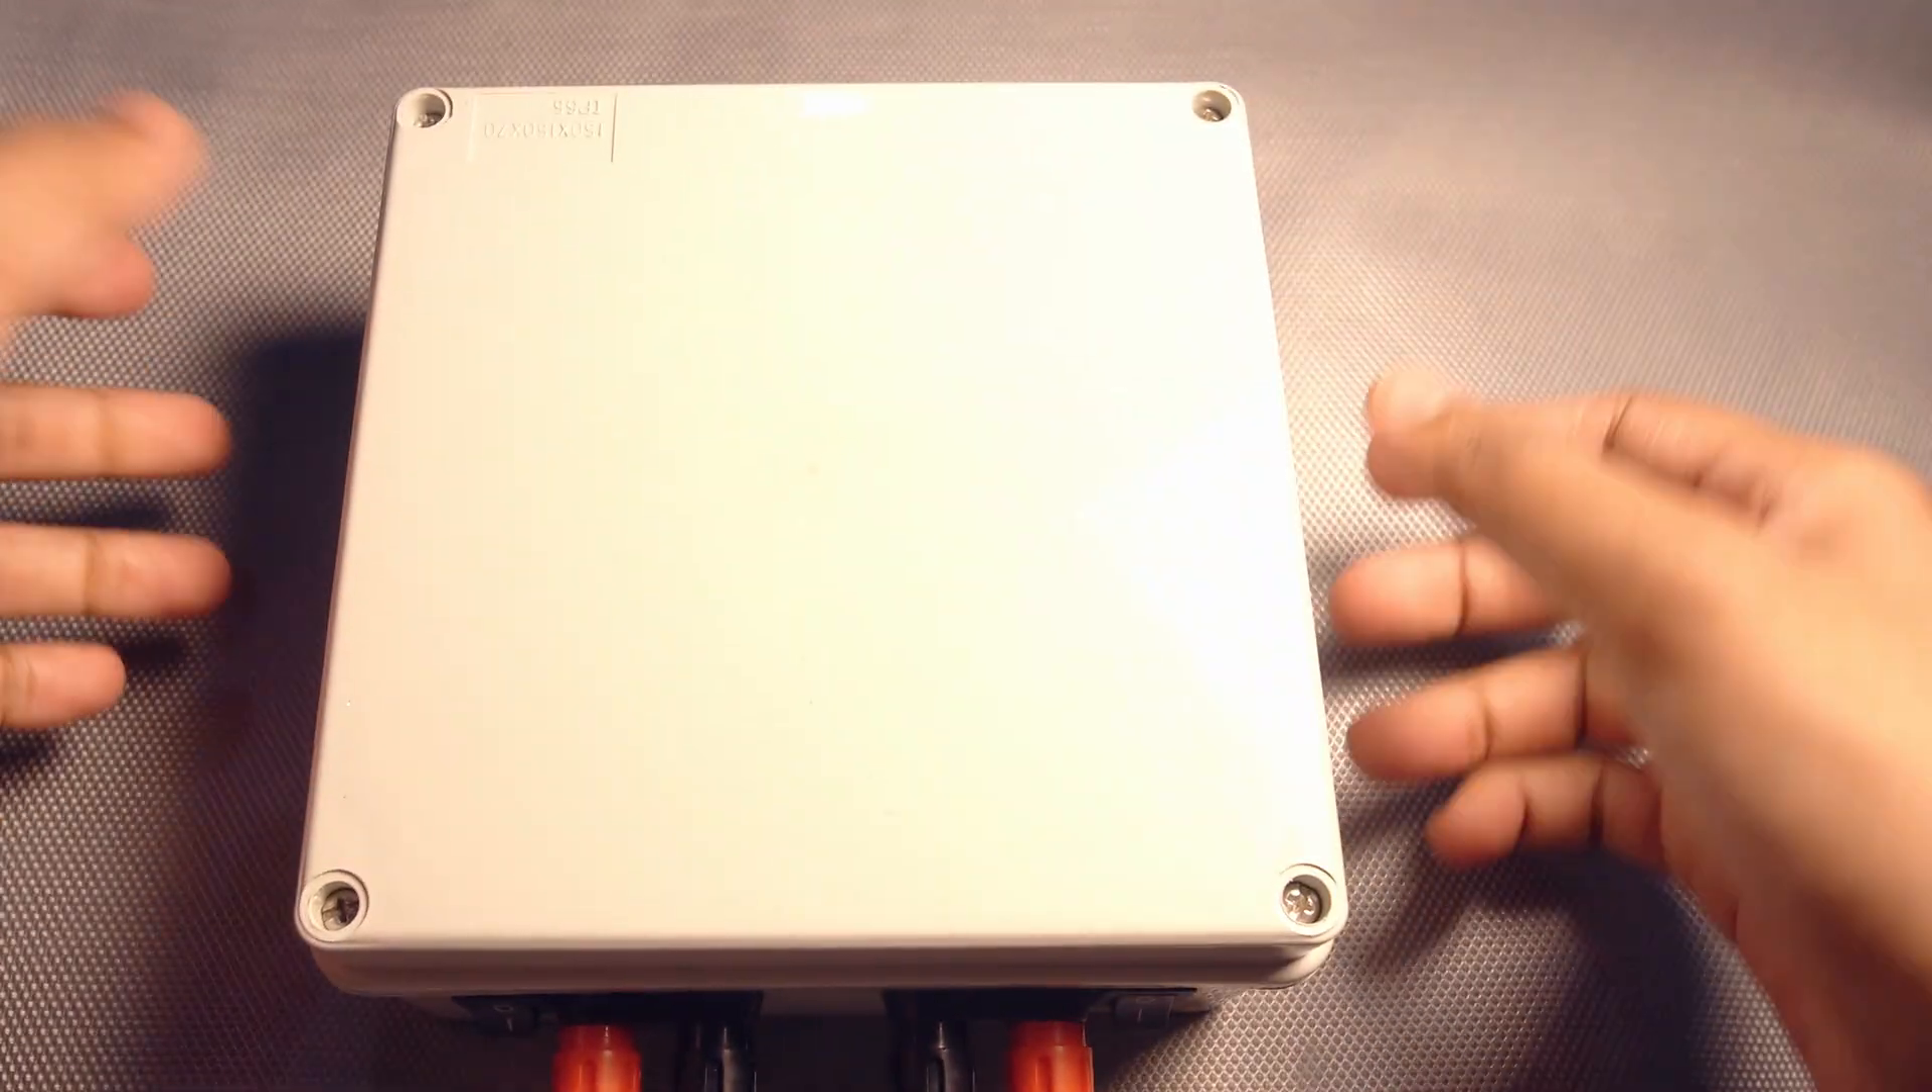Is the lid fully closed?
Yes.